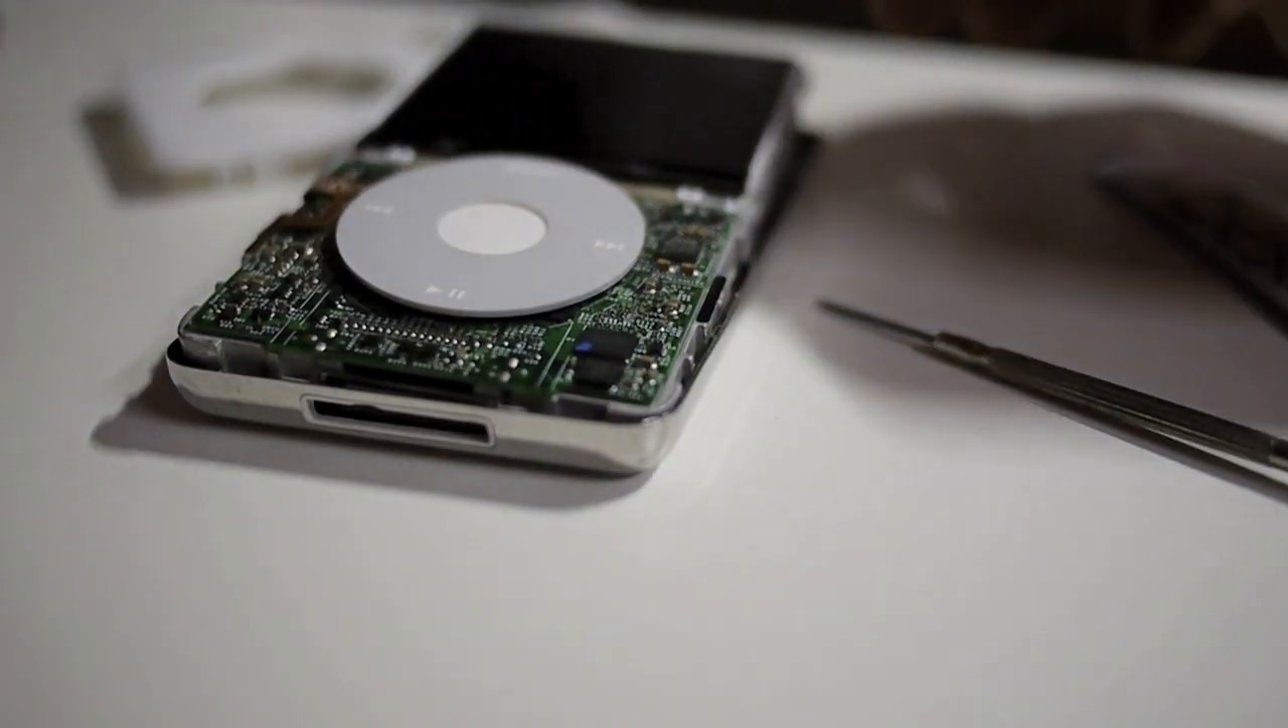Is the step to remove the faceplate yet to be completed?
No.